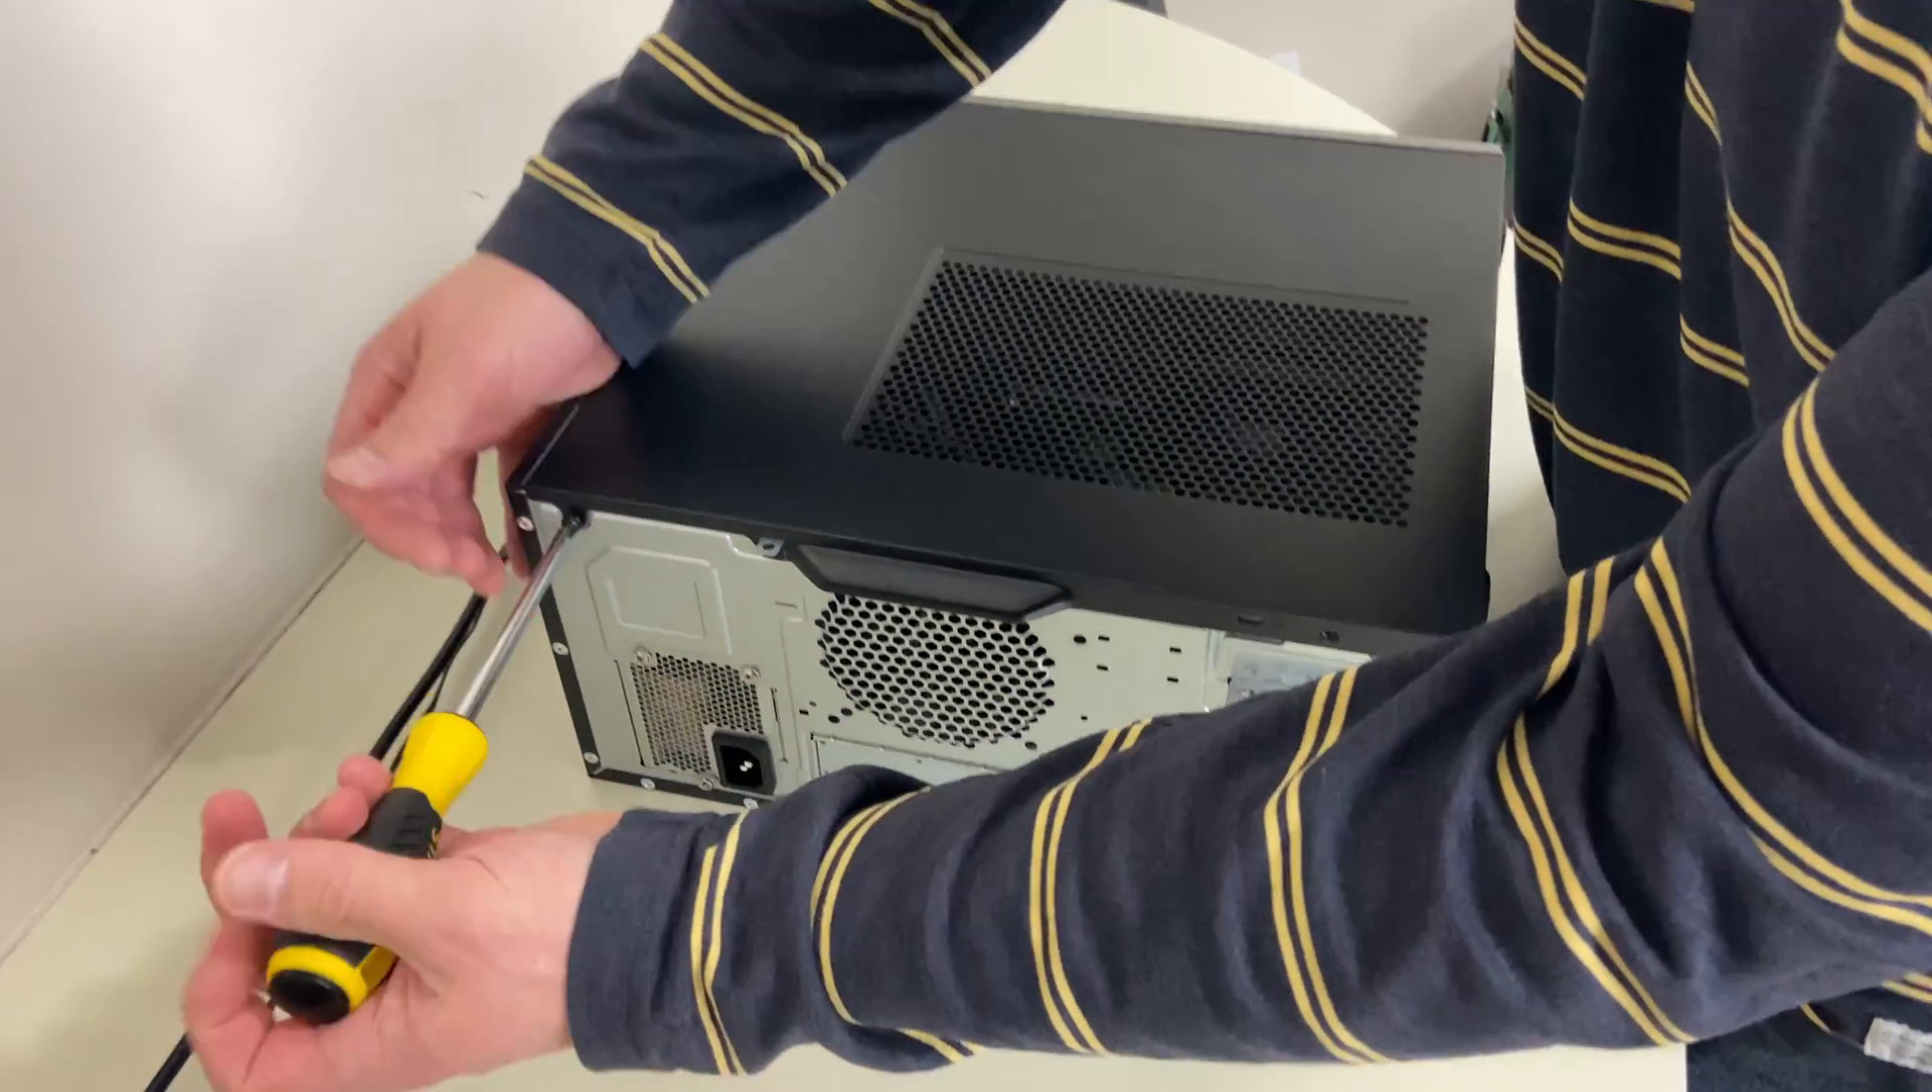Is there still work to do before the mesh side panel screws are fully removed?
Yes.